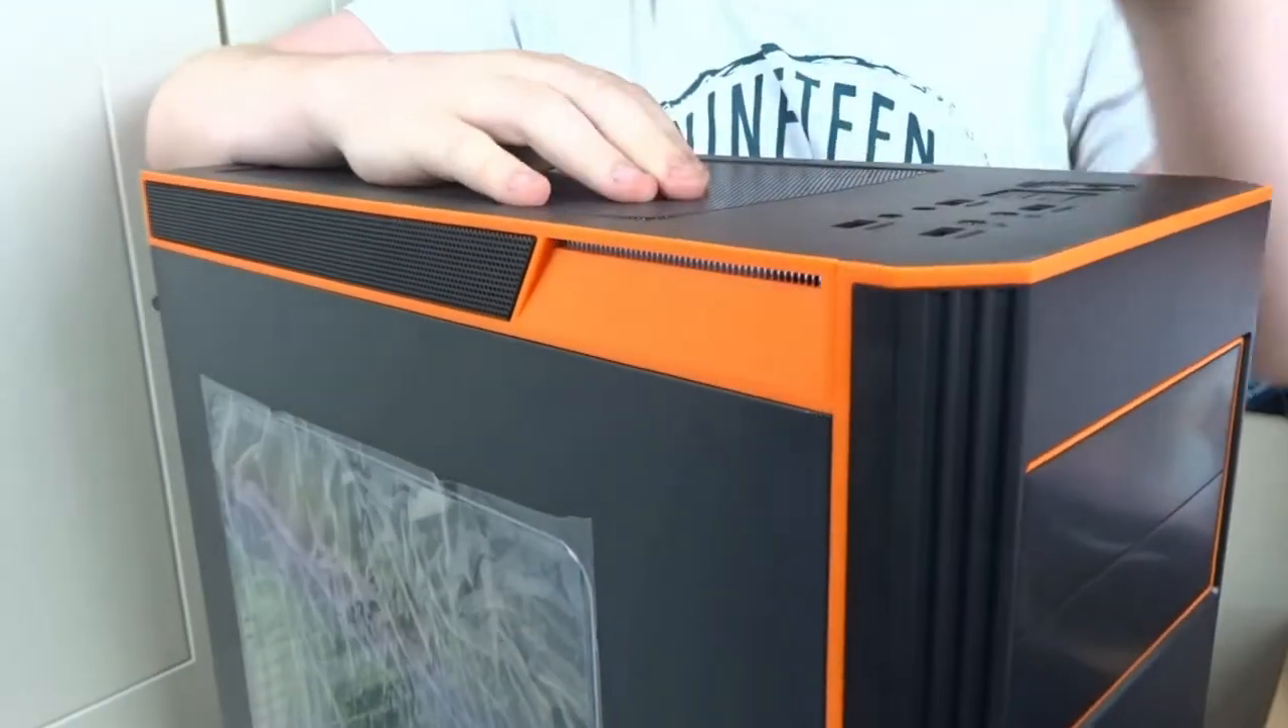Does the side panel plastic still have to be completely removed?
Yes.